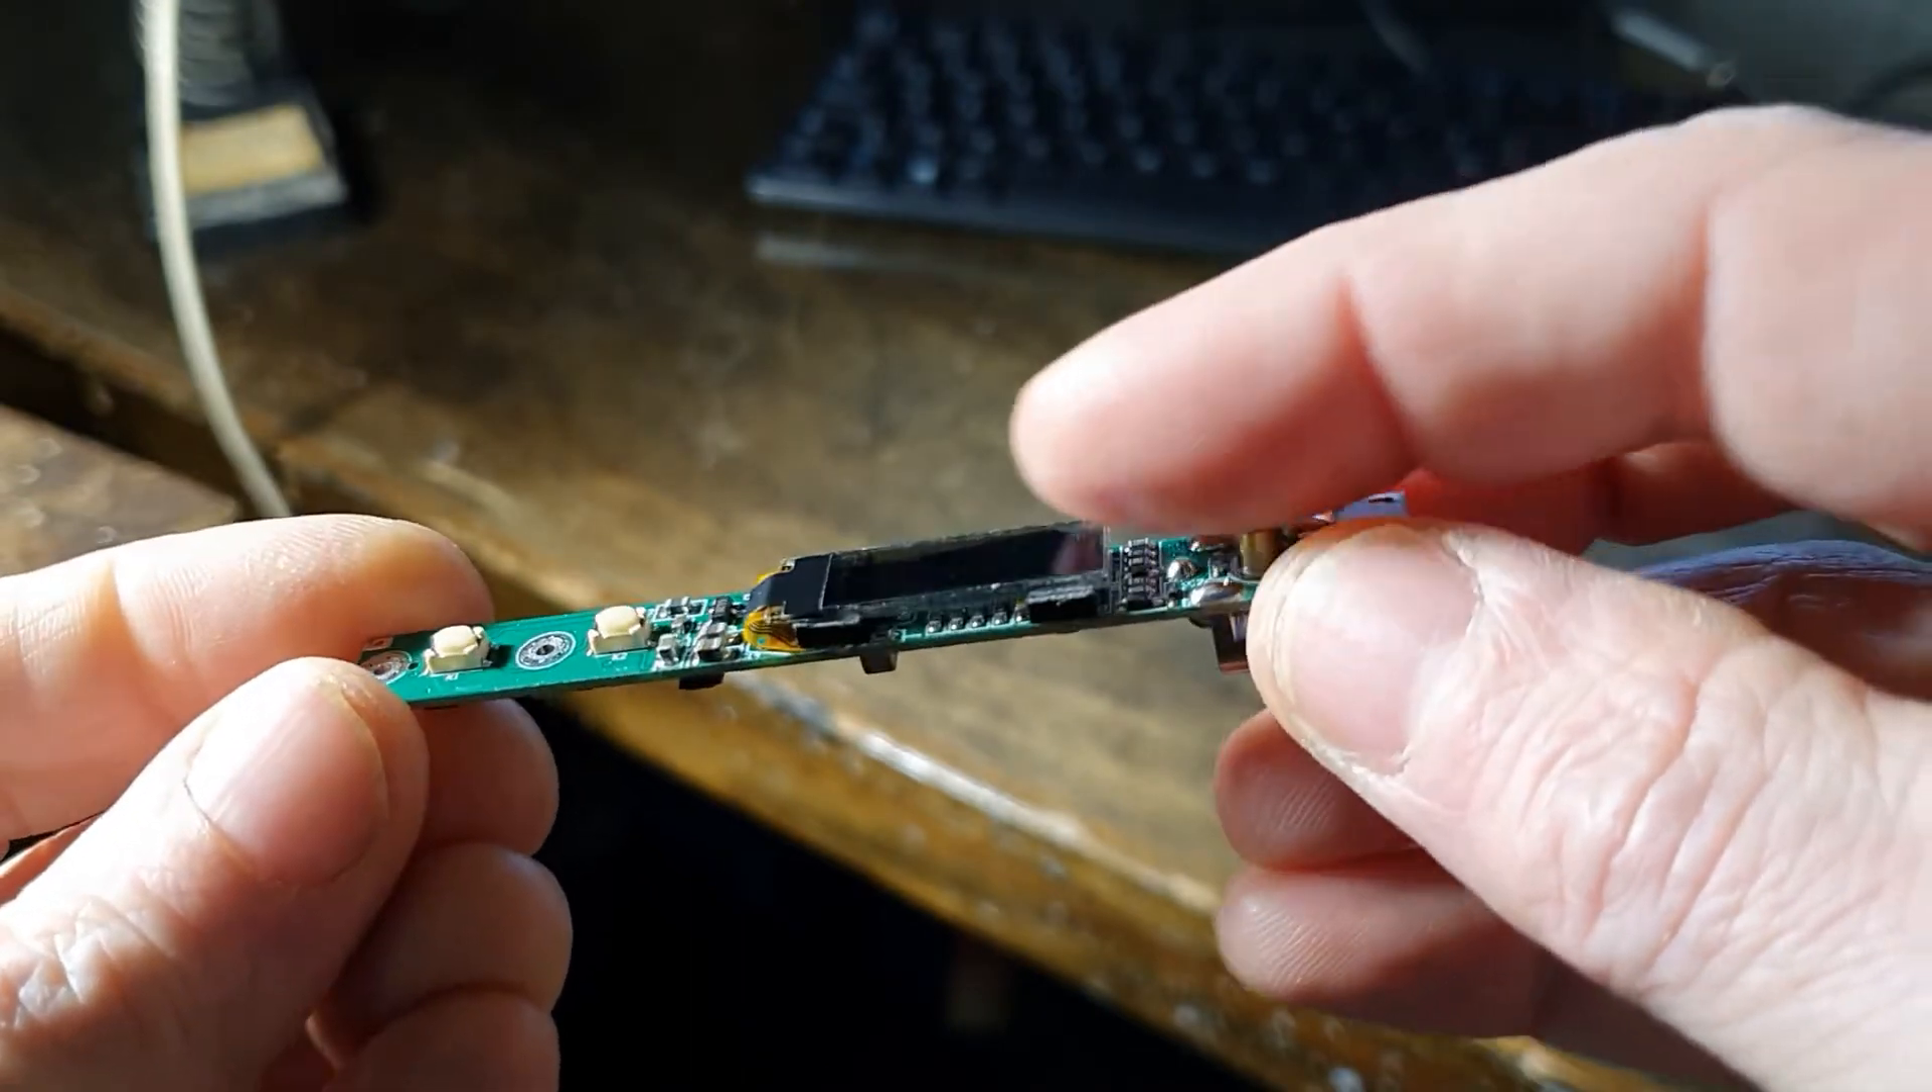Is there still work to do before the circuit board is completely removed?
No.